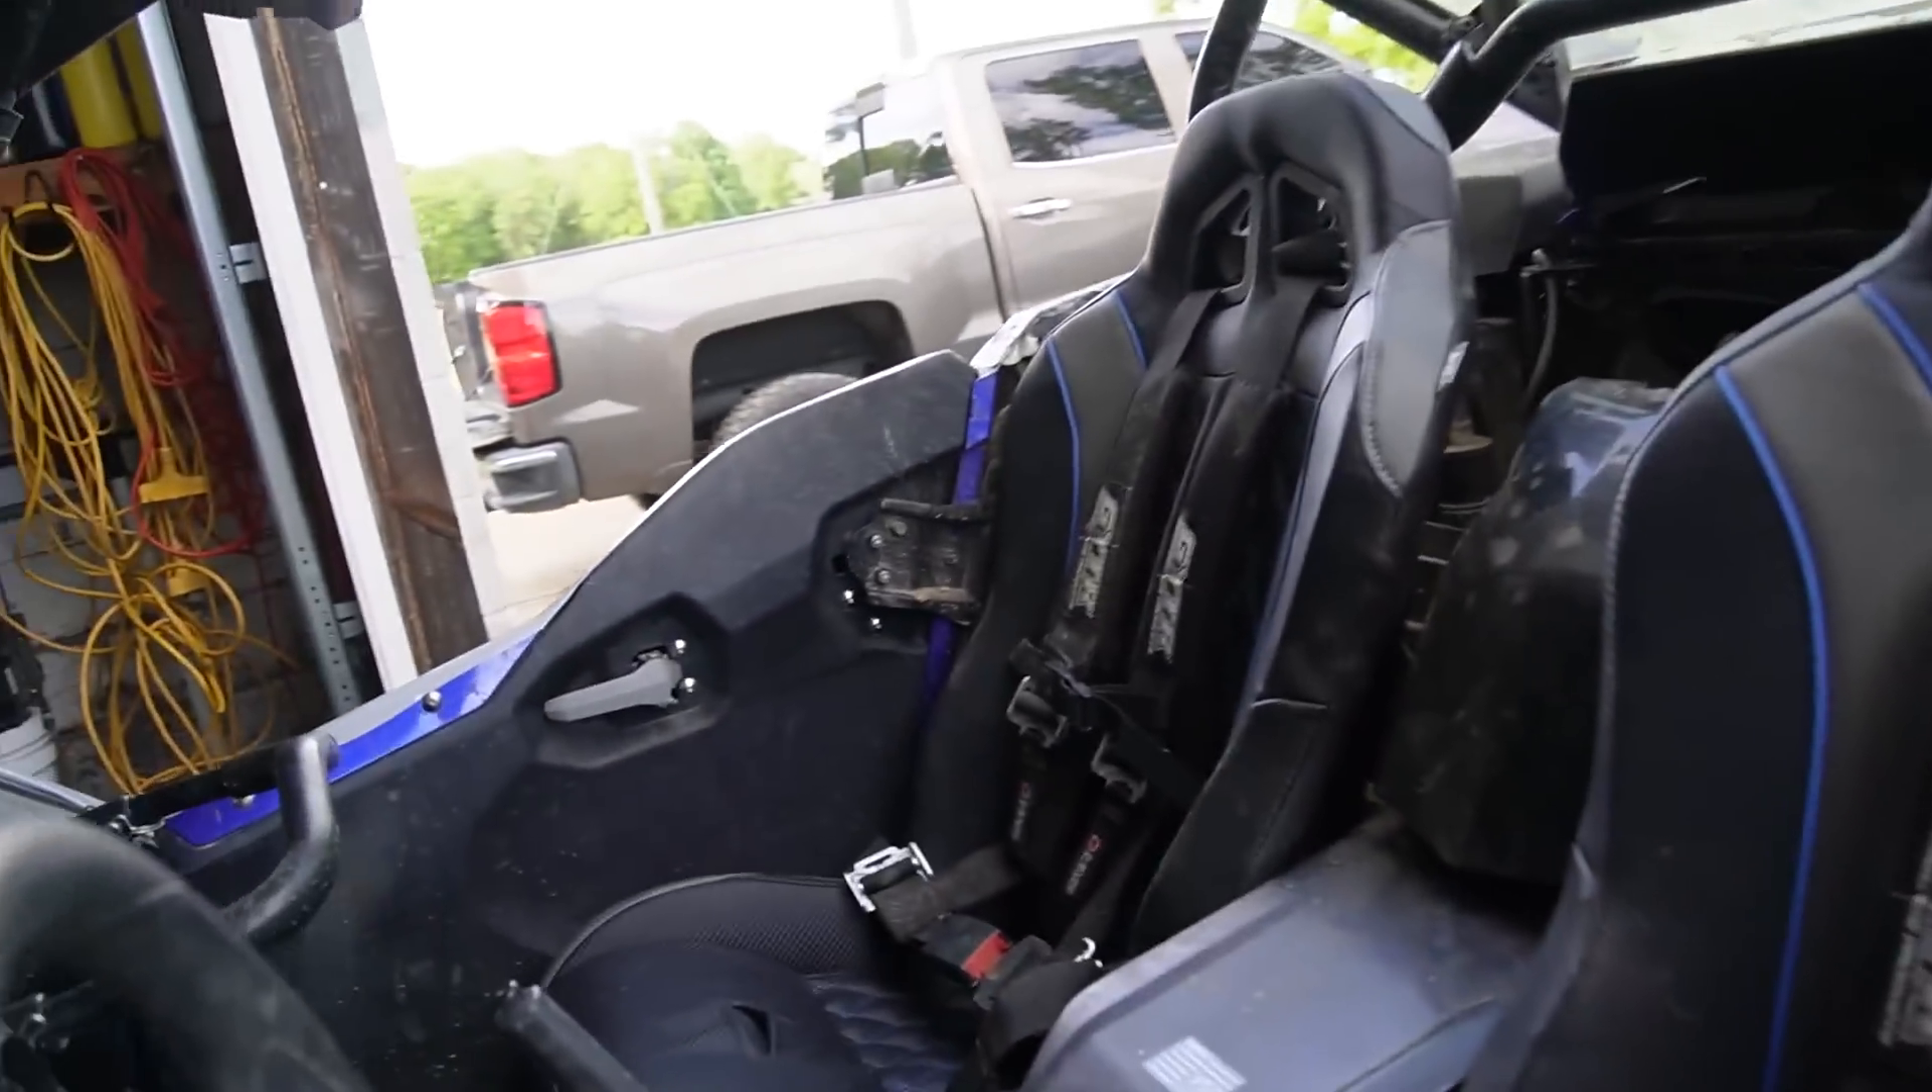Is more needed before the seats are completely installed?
No.